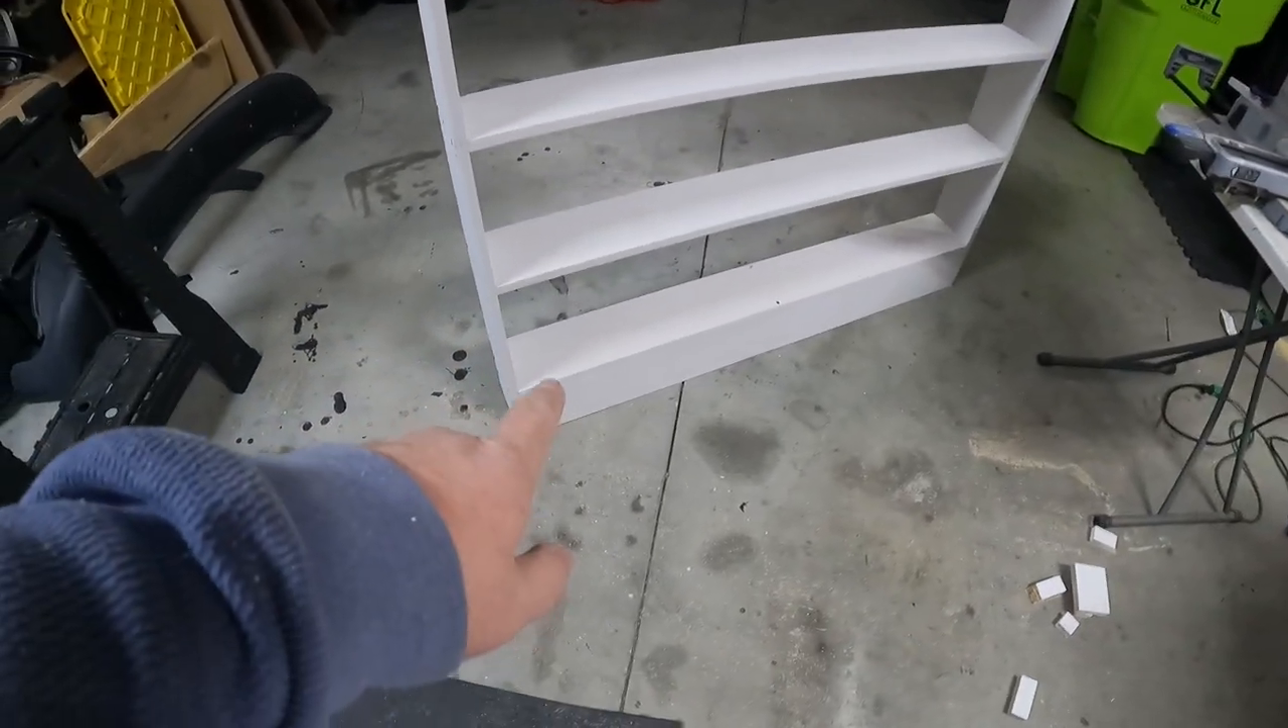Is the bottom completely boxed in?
Yes.